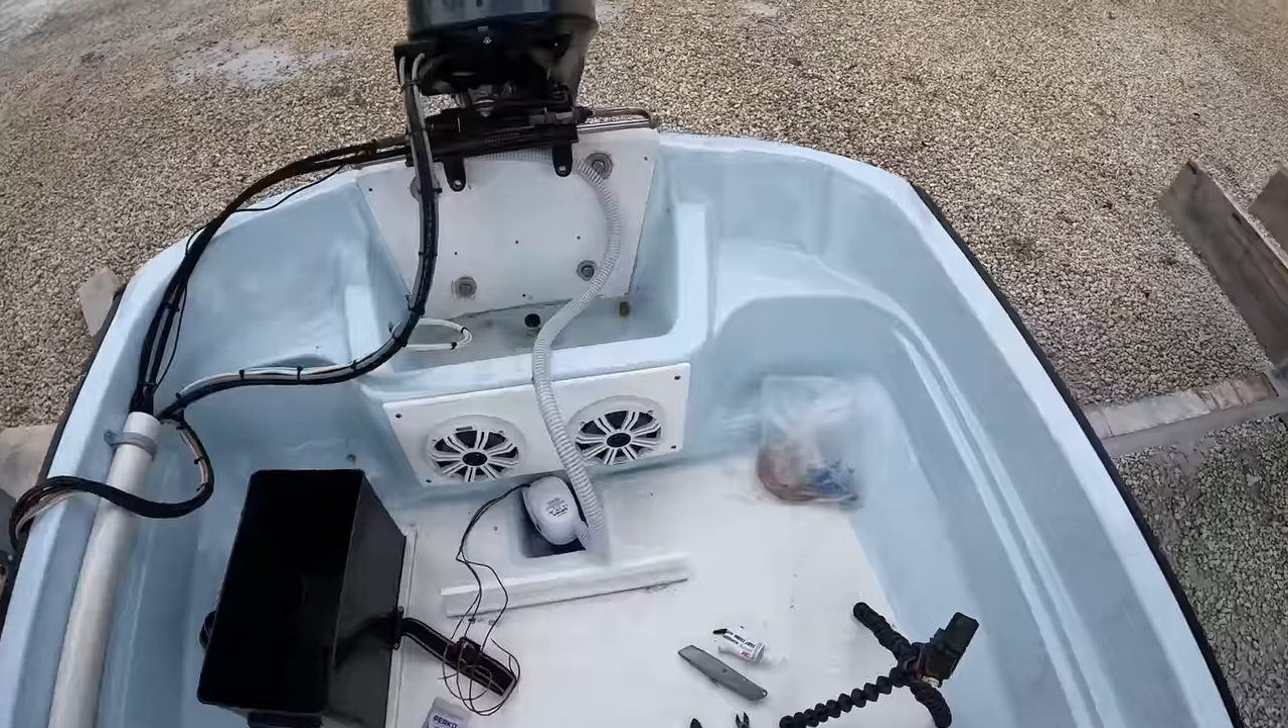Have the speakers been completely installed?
Yes.